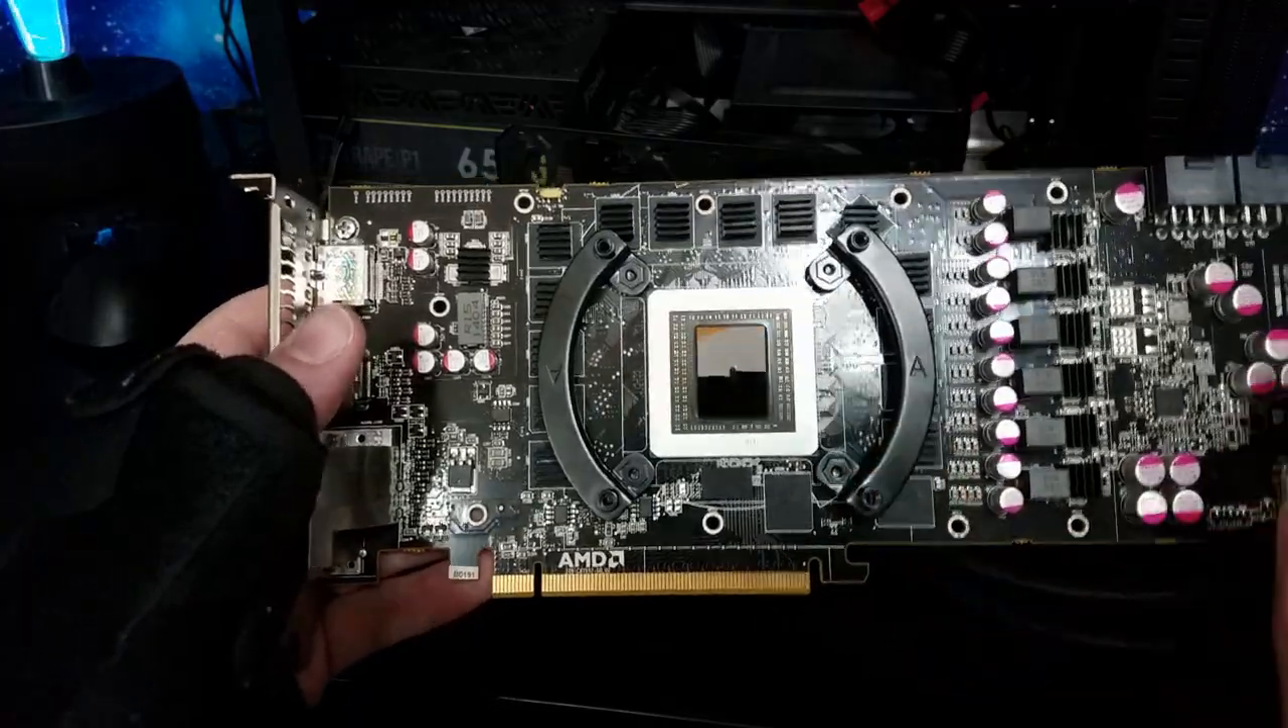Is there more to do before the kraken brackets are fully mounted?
No.